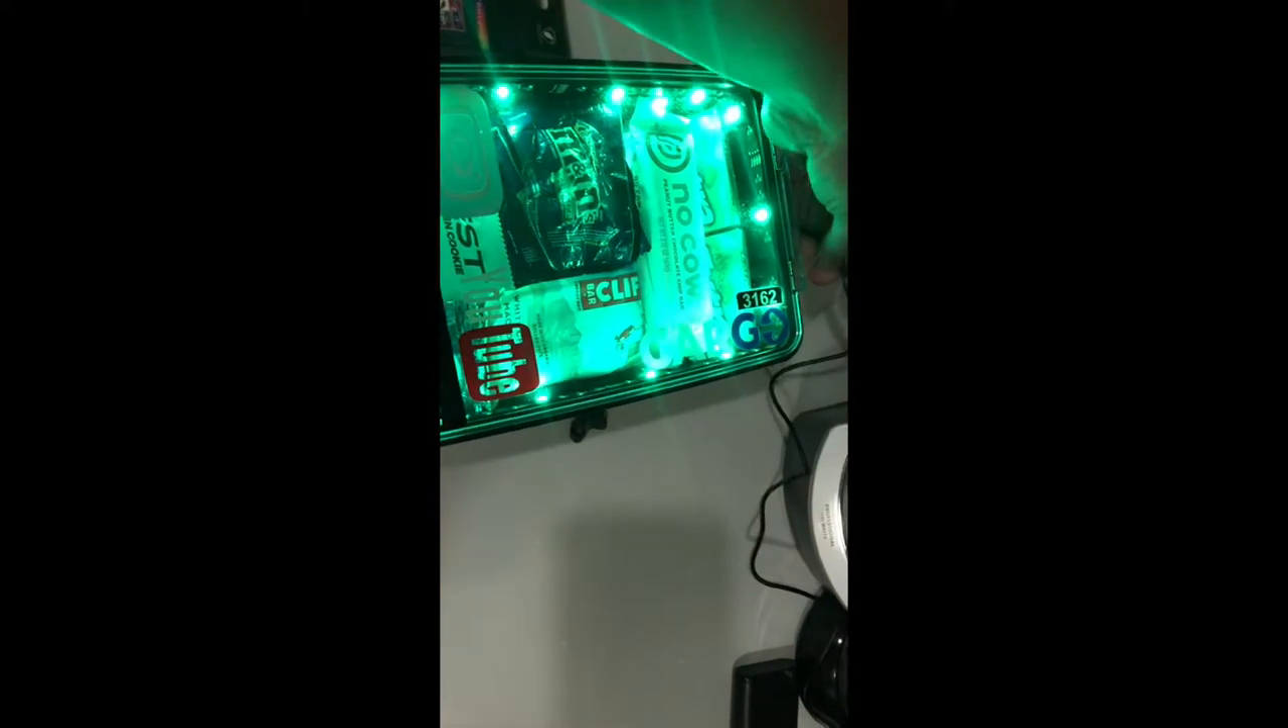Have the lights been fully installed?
Yes.